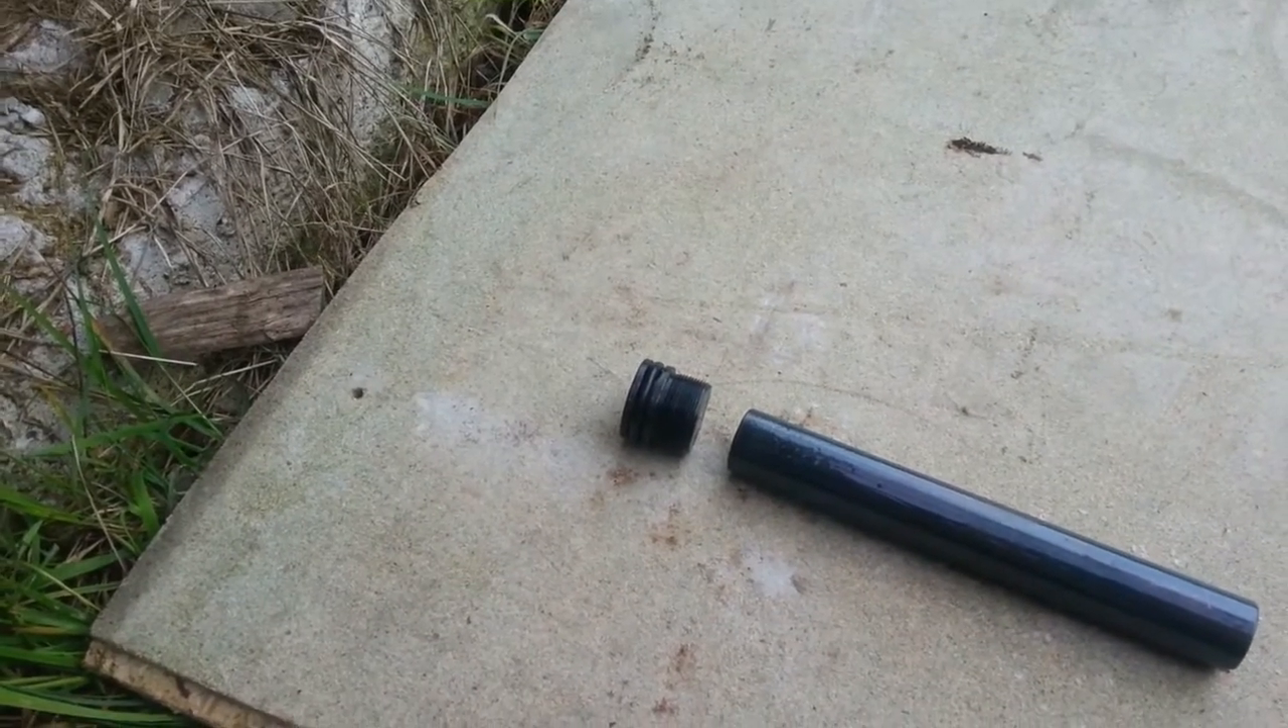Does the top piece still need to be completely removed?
No.